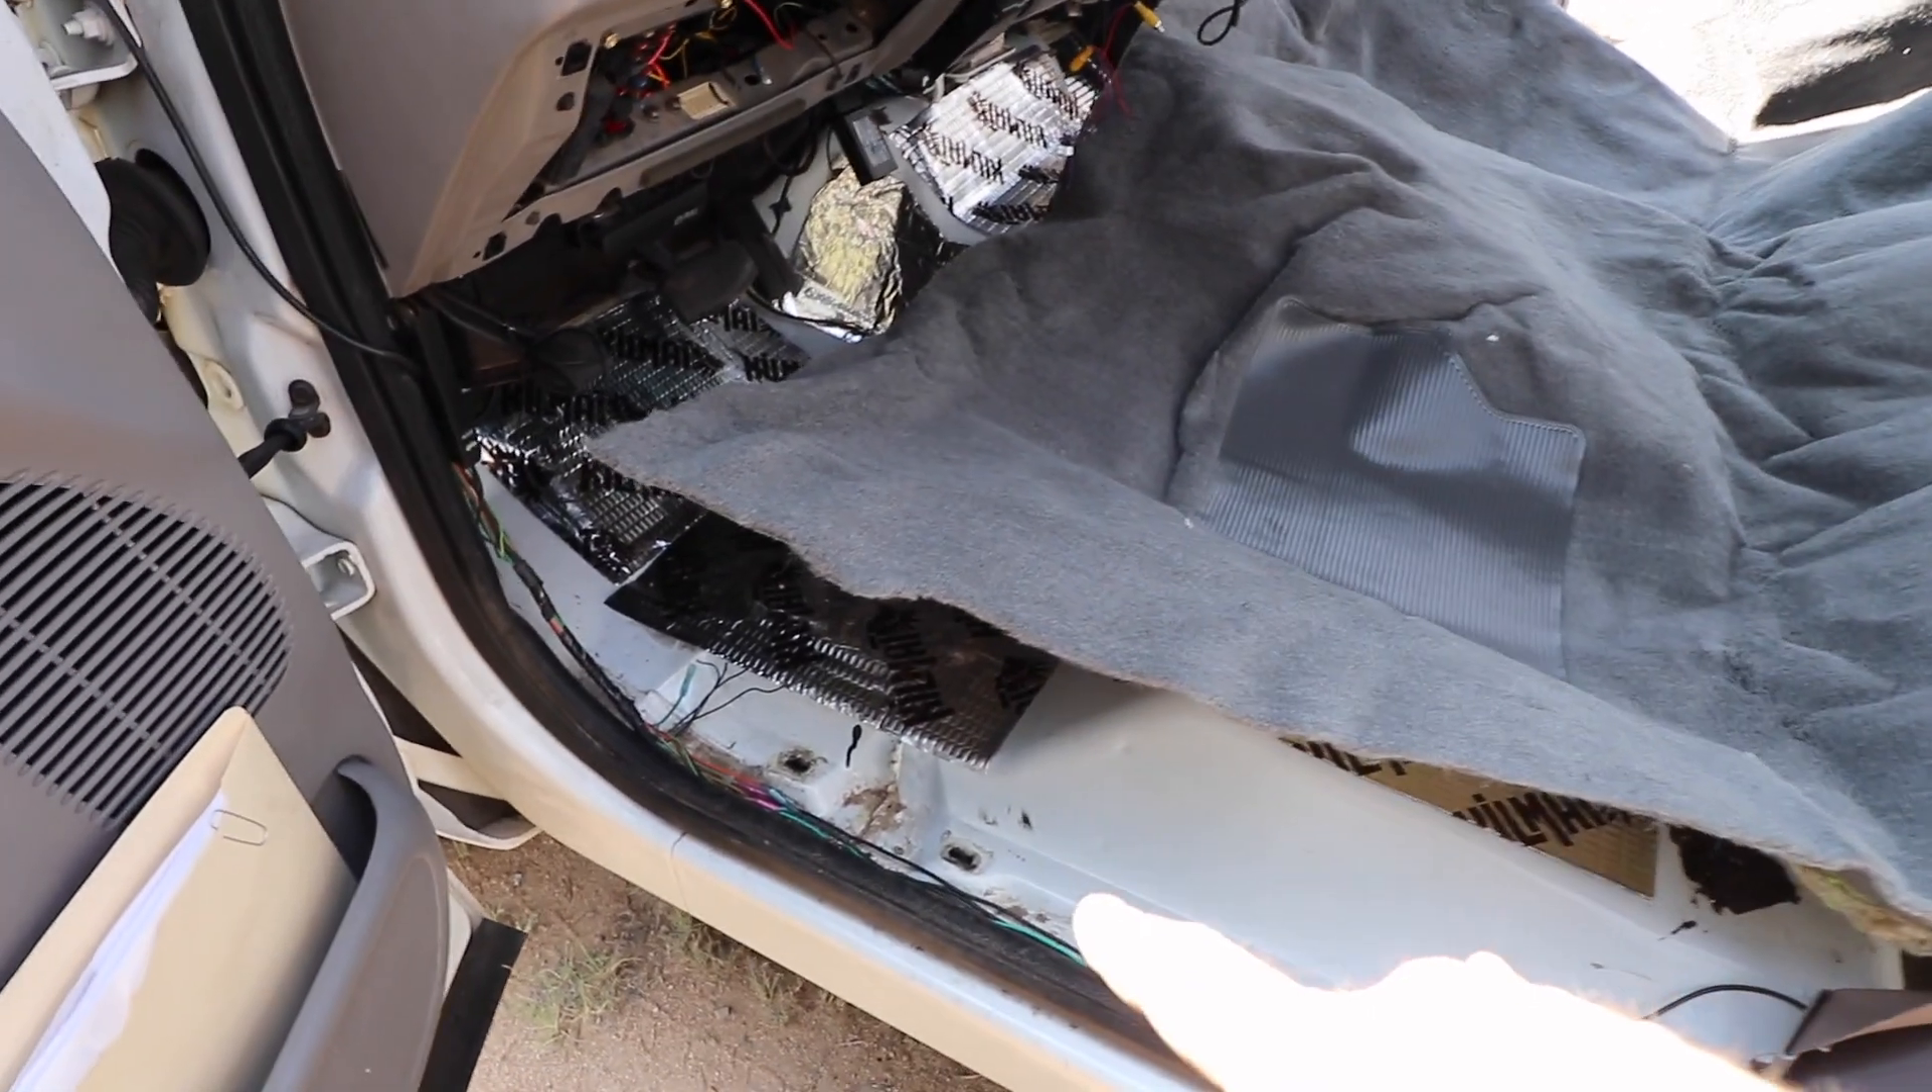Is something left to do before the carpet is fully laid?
Yes.